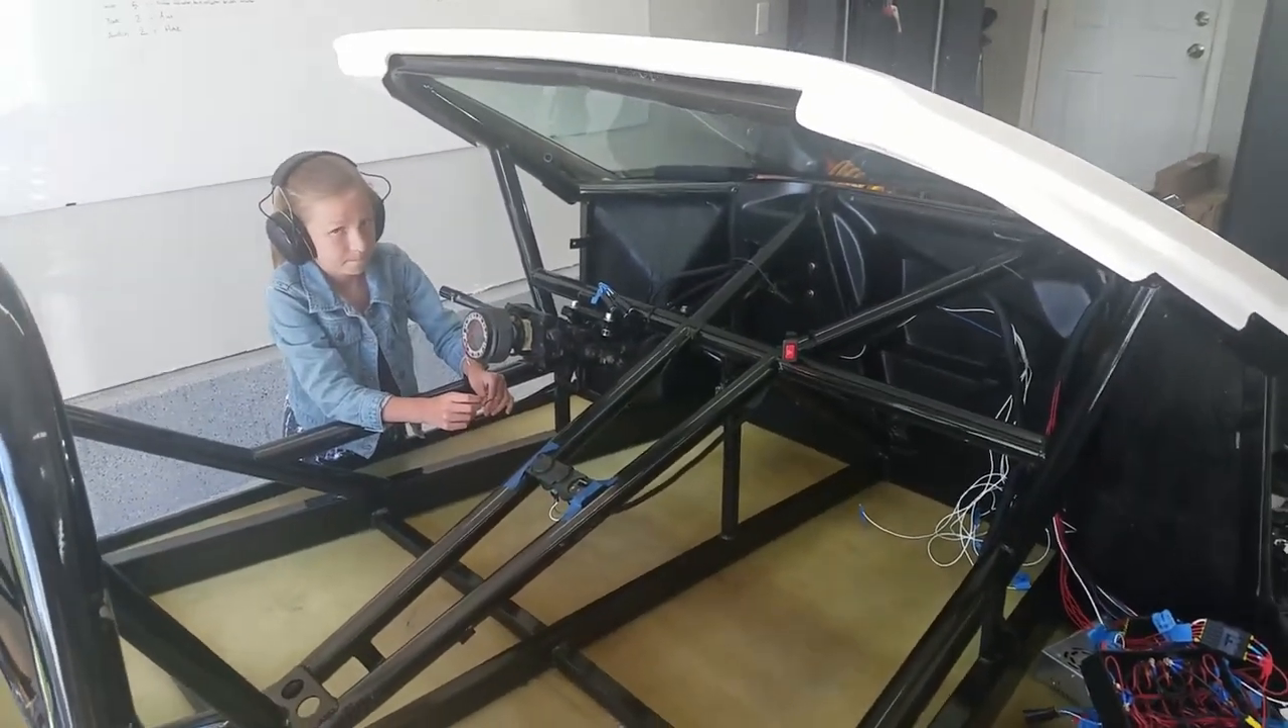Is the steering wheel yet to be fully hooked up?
Yes.